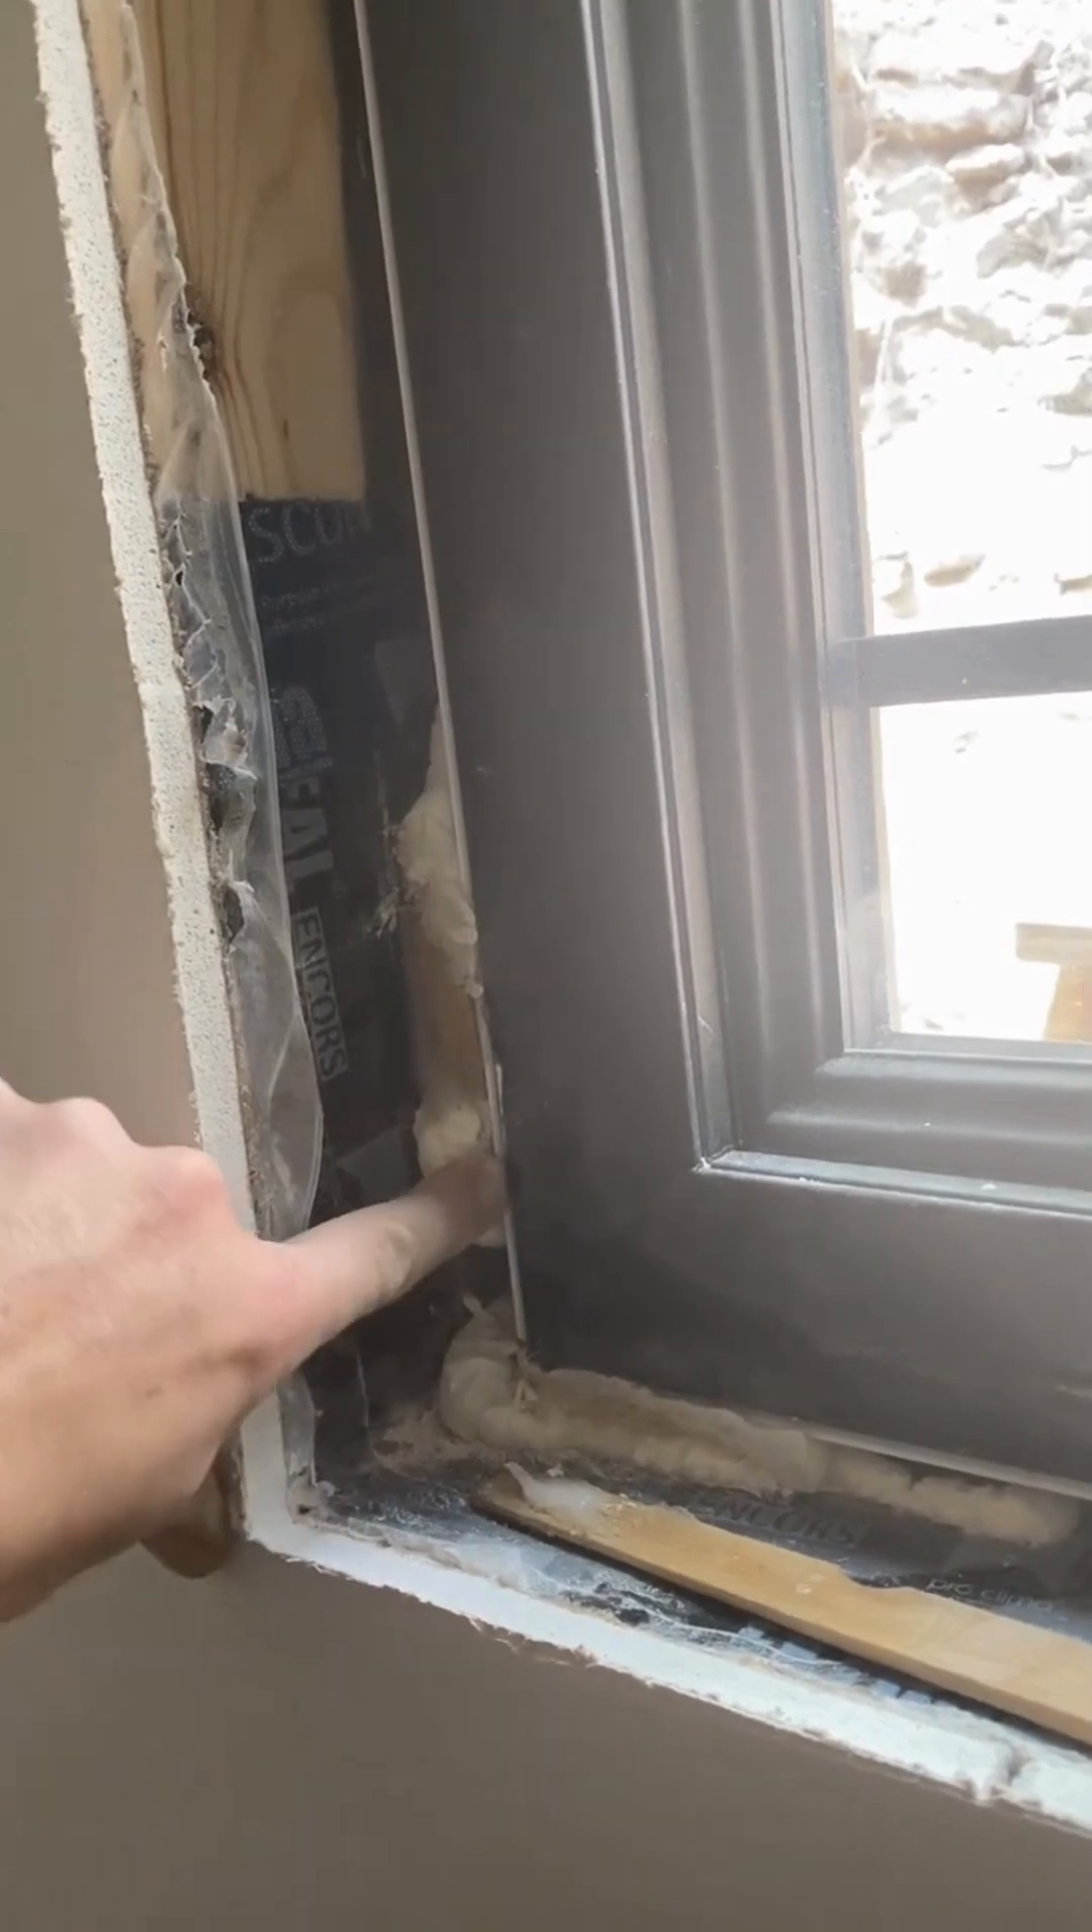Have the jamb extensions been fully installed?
No.